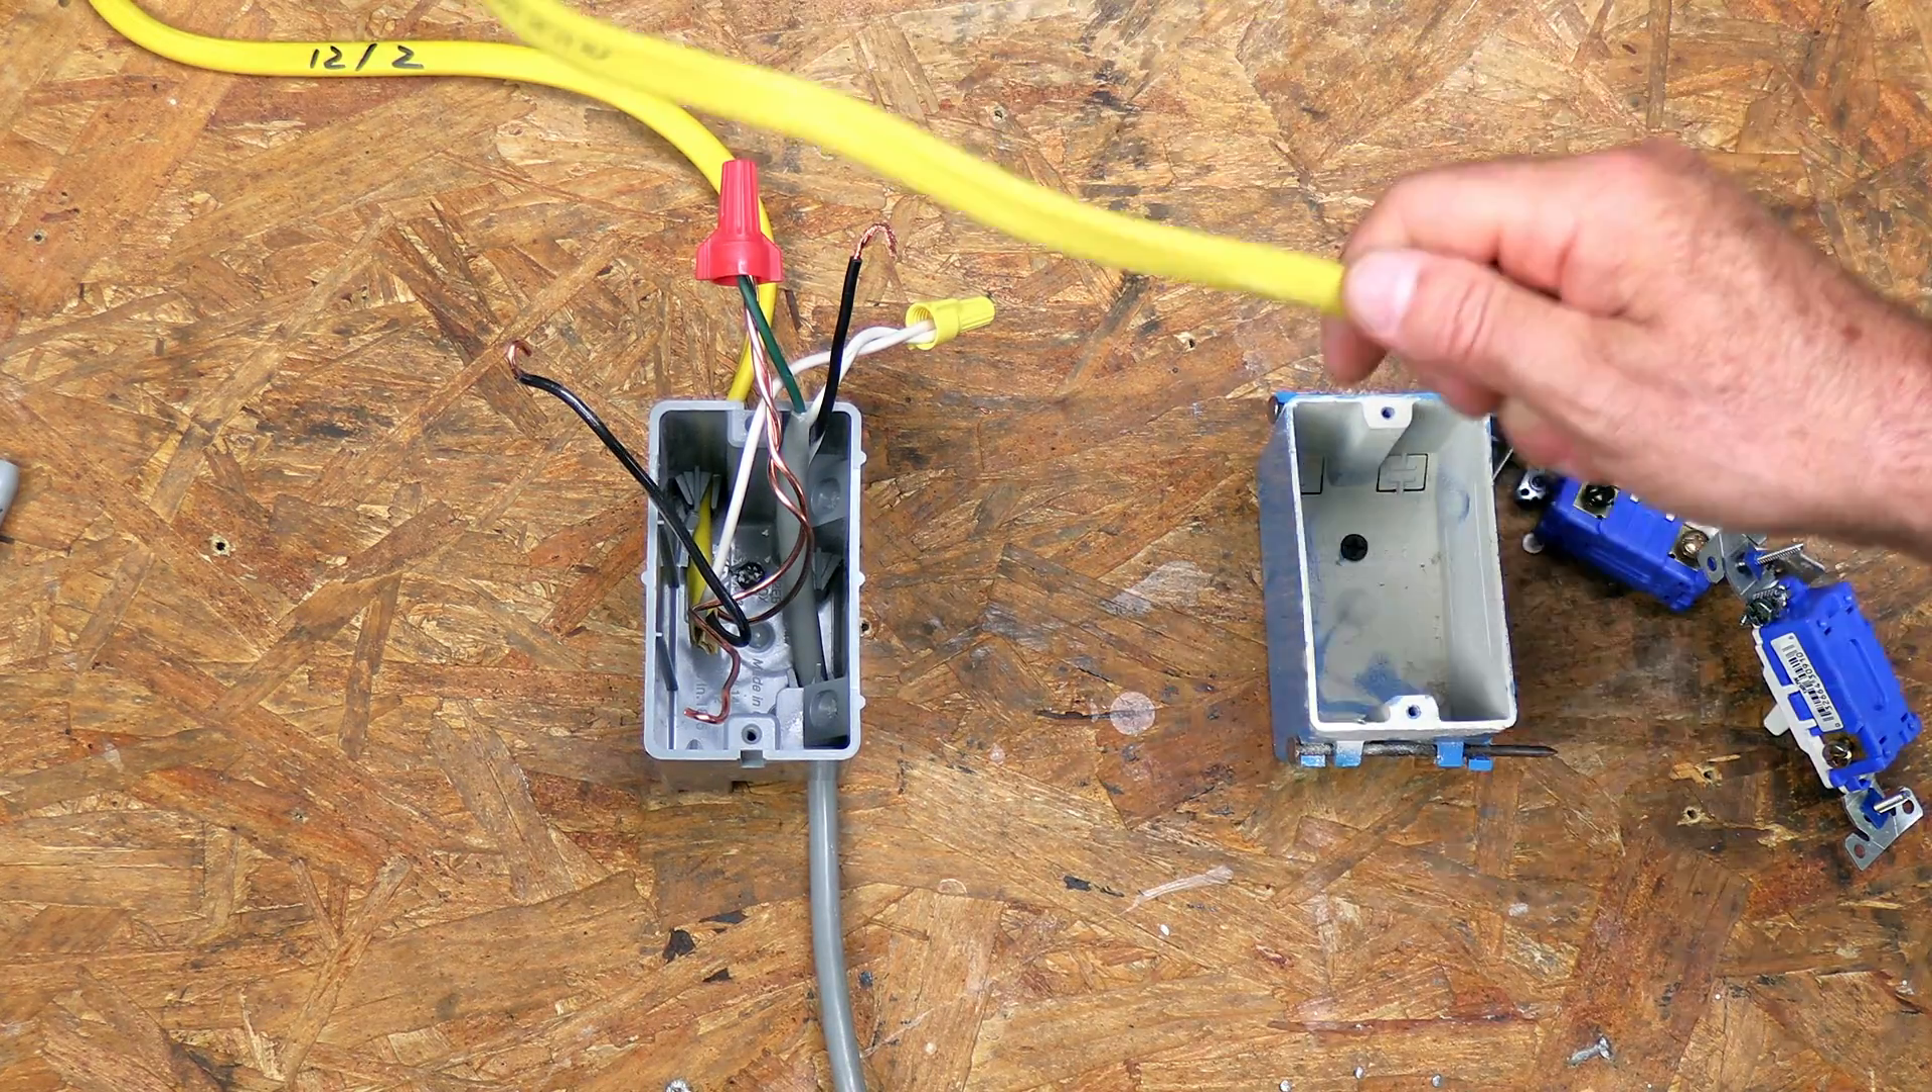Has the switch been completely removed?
Yes.